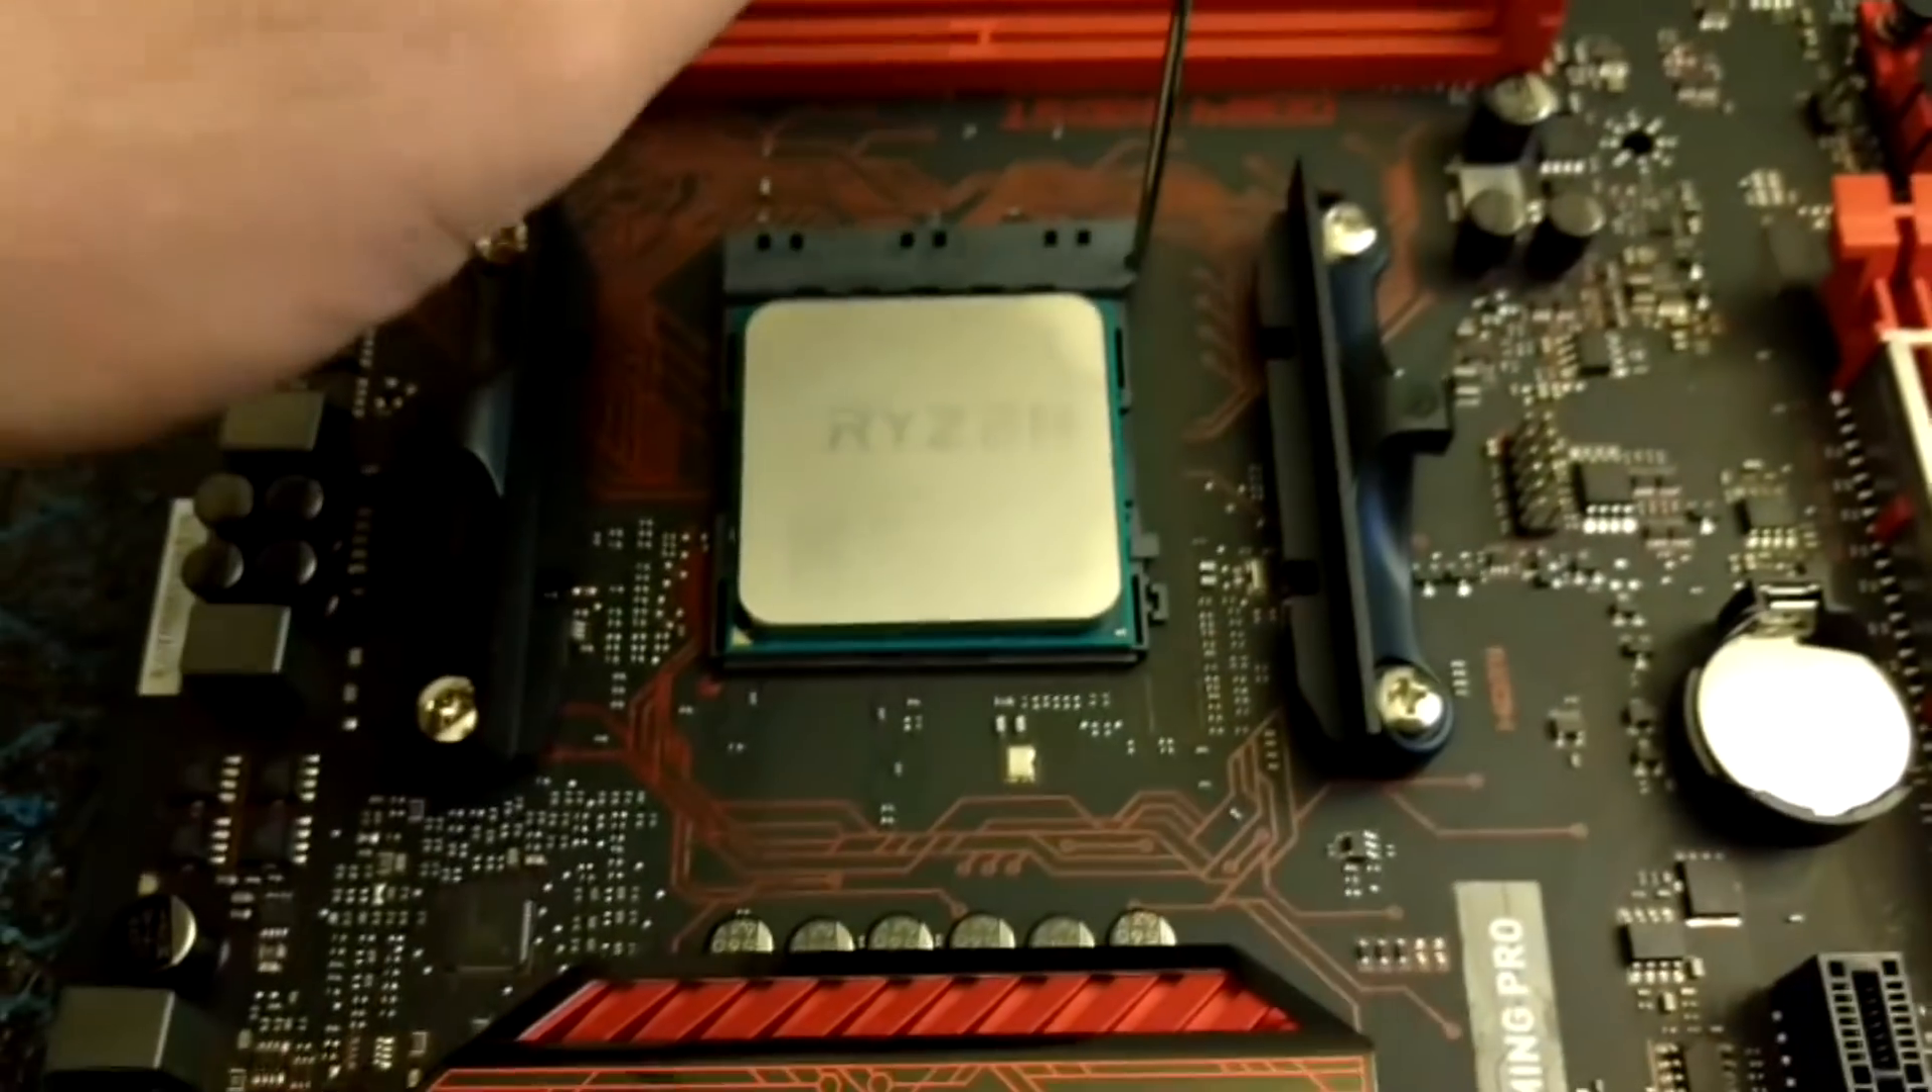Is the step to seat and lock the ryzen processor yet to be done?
Yes.